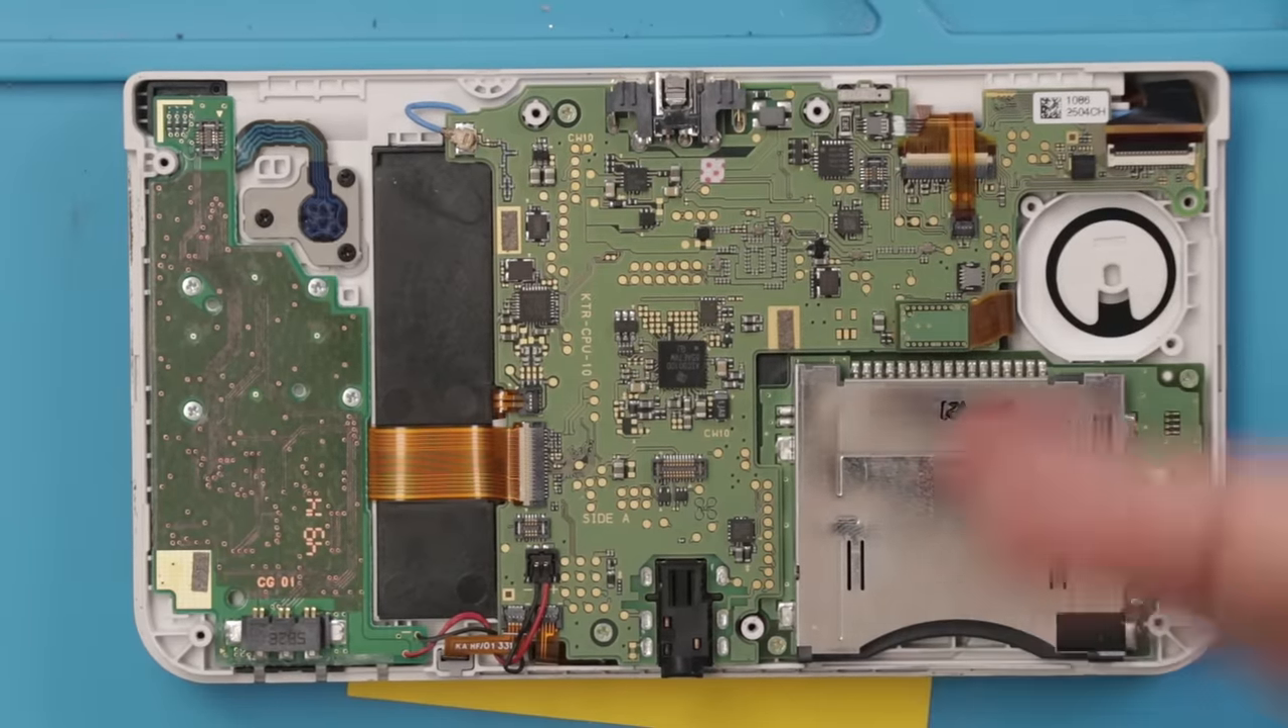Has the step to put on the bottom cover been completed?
No.